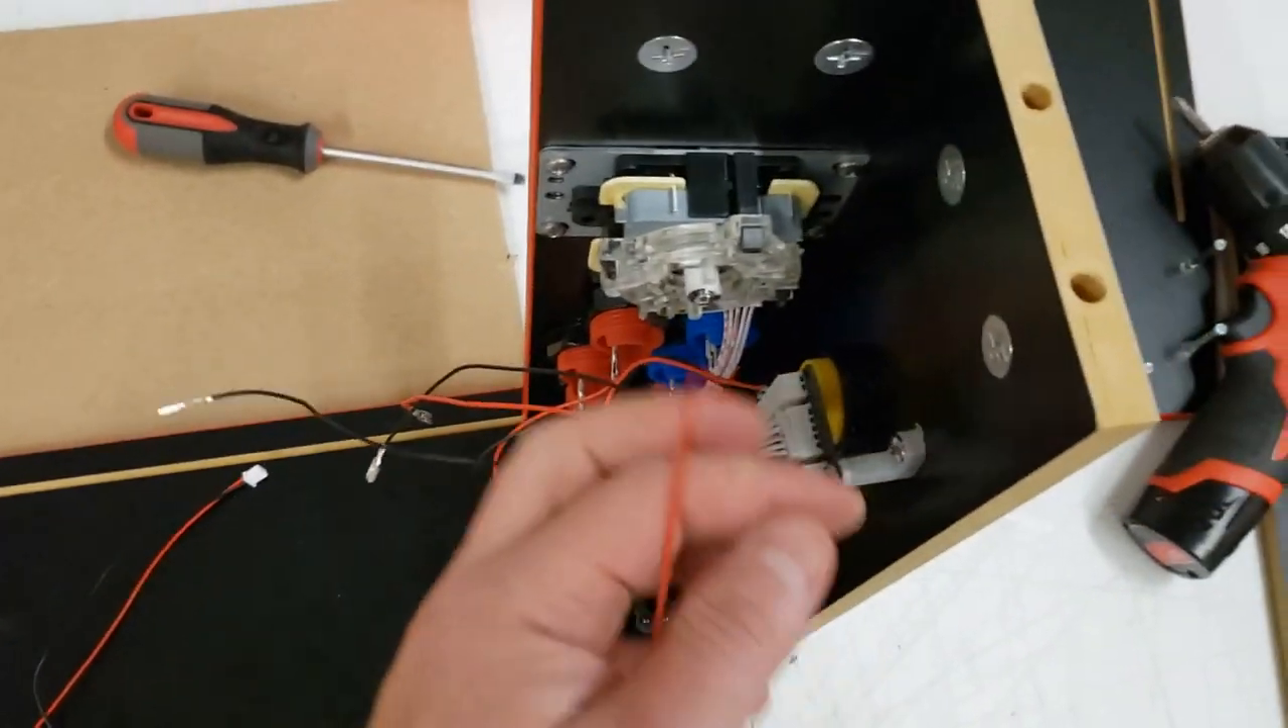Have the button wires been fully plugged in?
No.